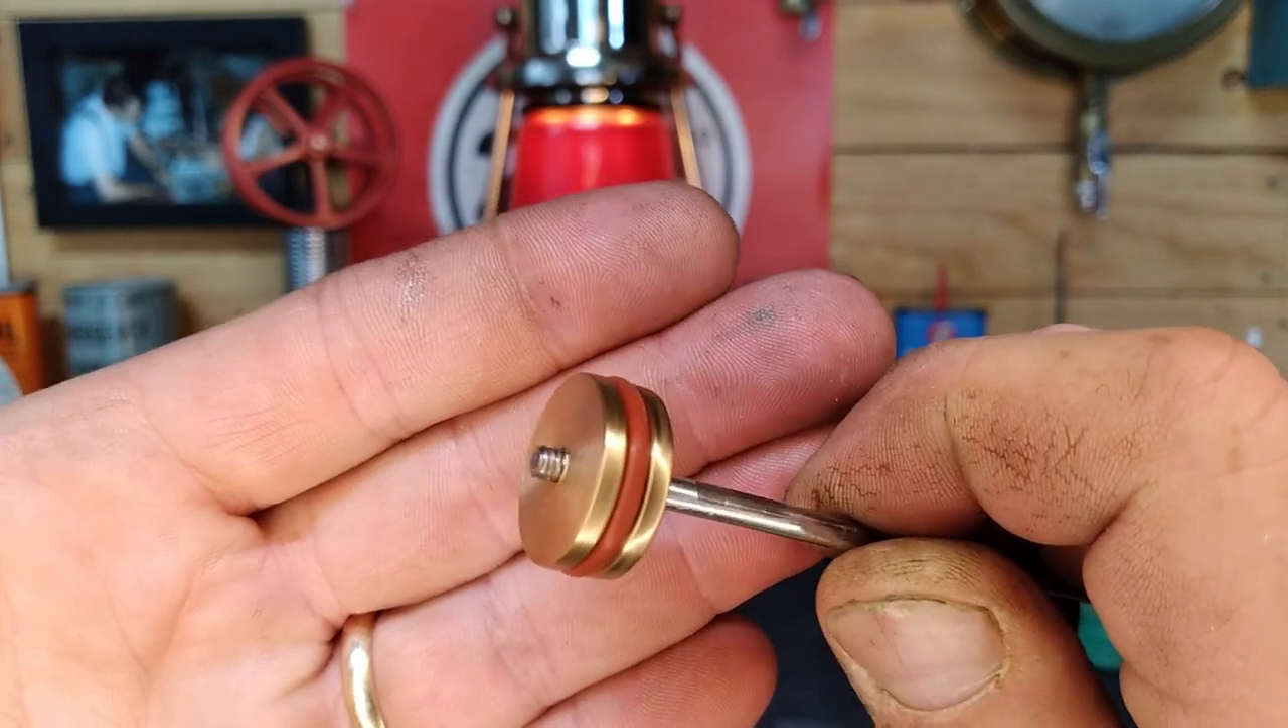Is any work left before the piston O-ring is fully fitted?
No.